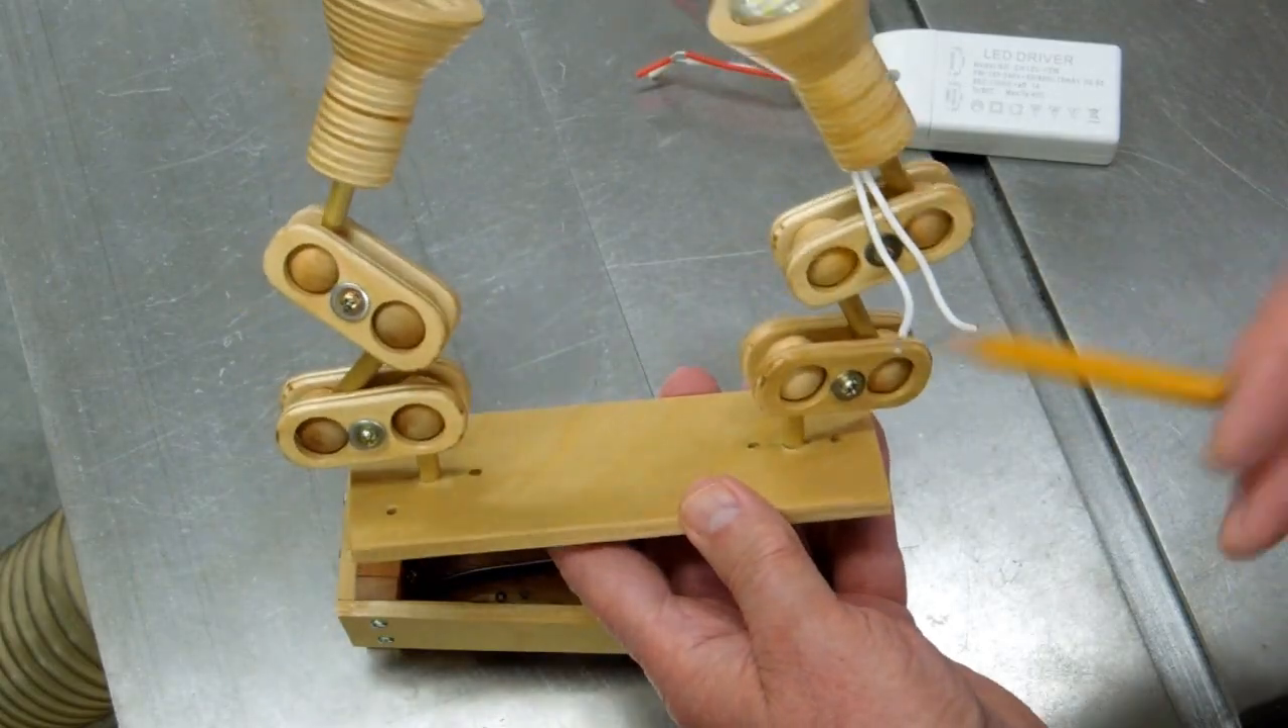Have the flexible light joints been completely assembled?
Yes.